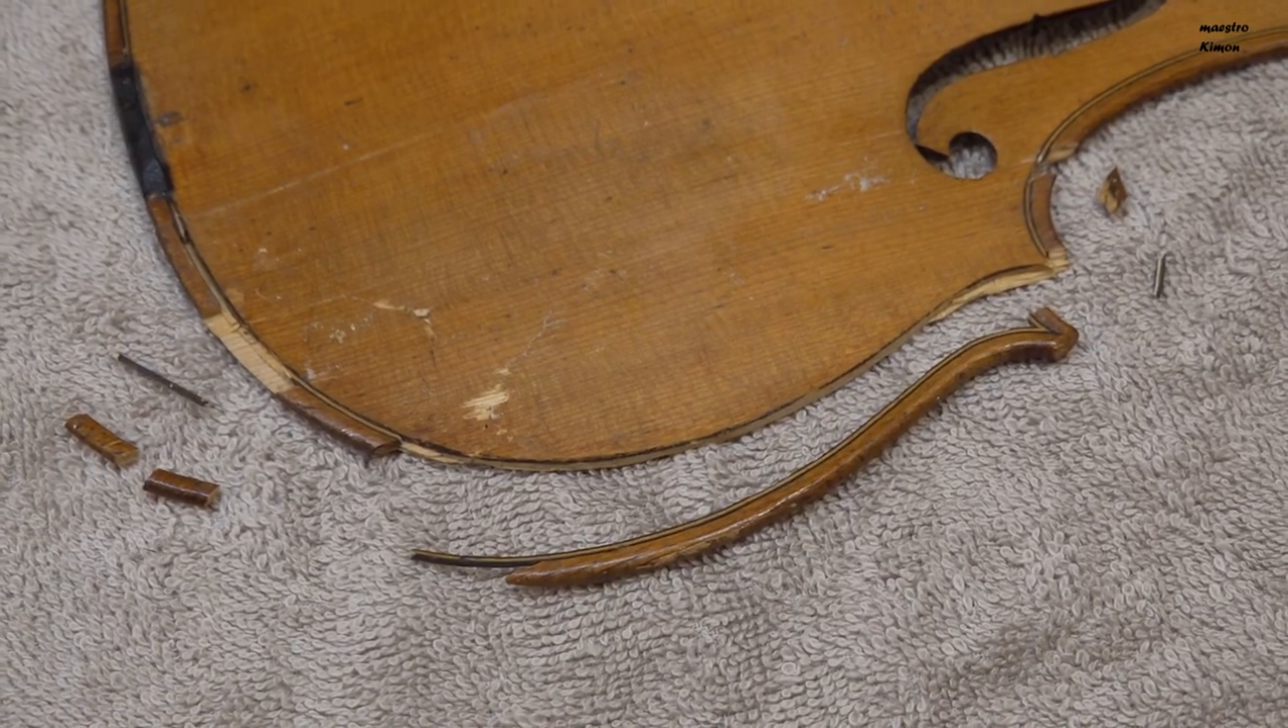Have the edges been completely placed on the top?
No.